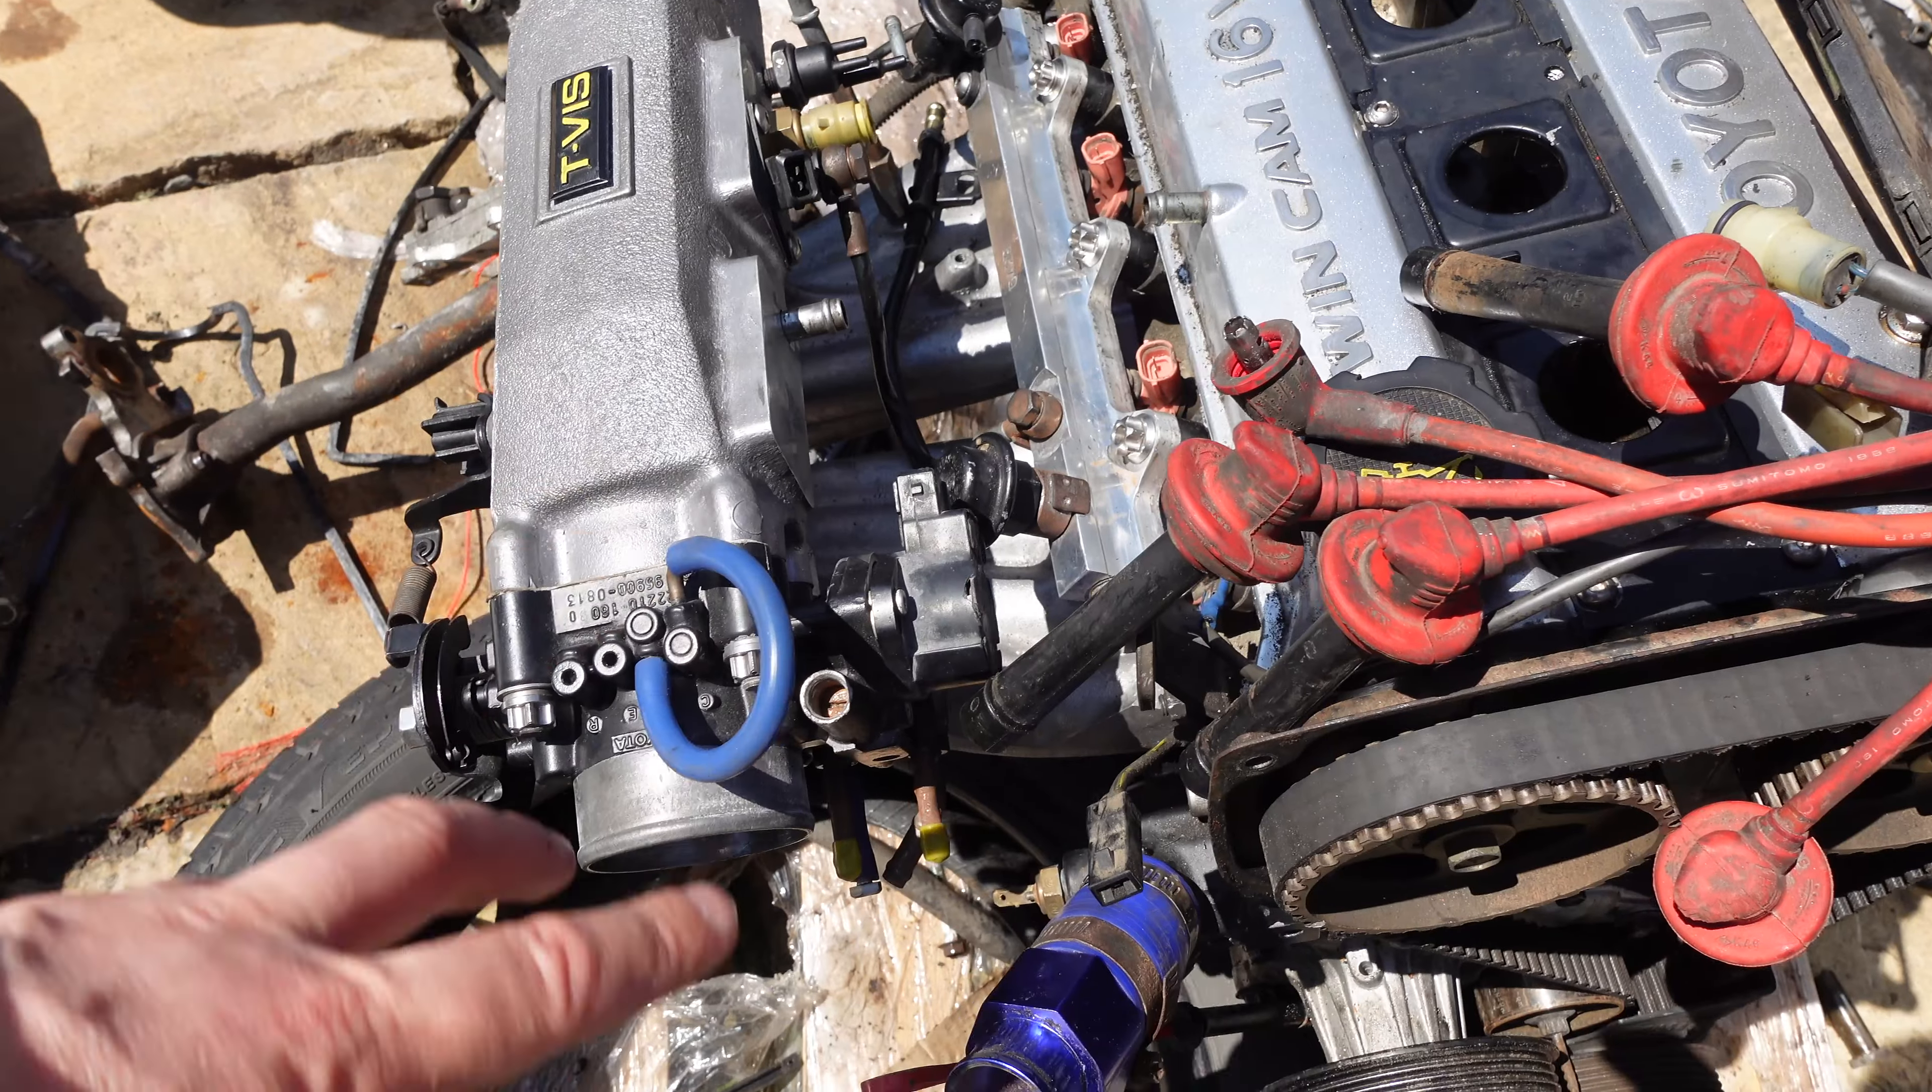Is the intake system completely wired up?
No.